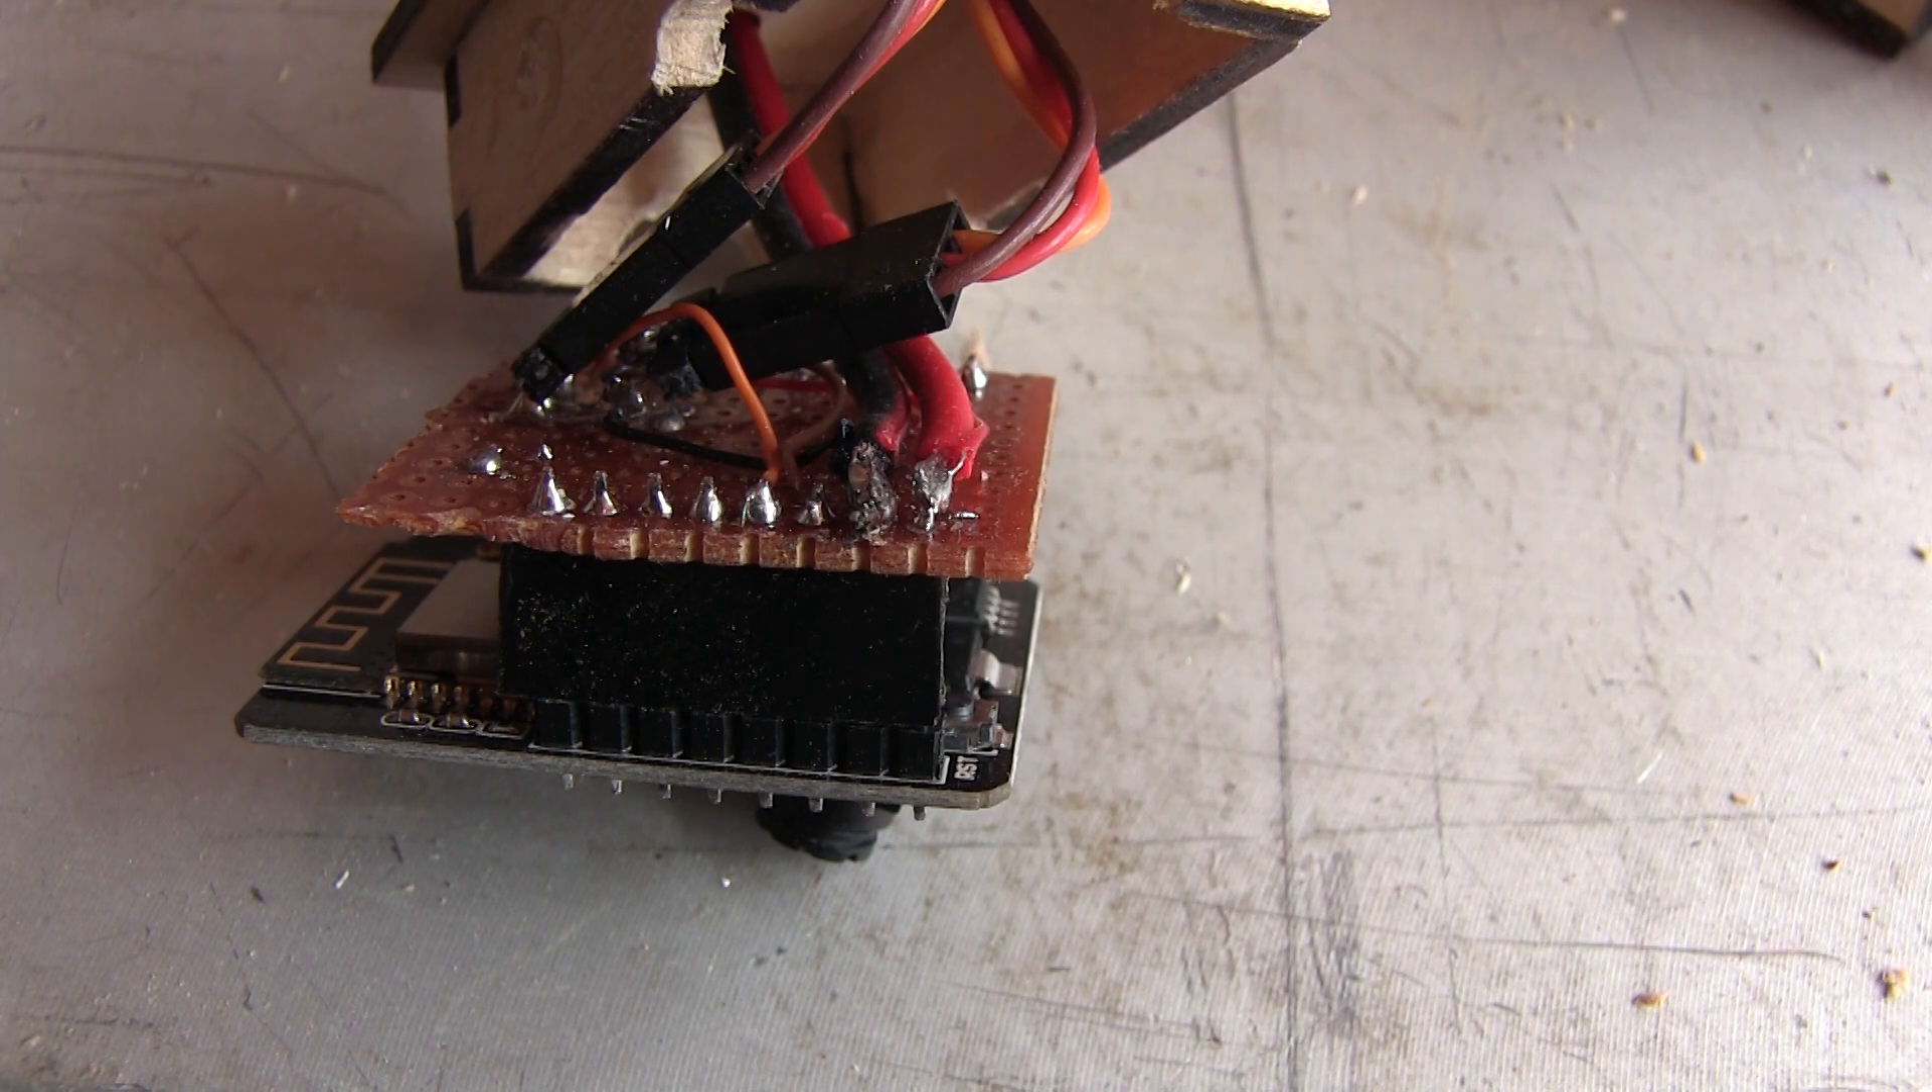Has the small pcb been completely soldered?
Yes.